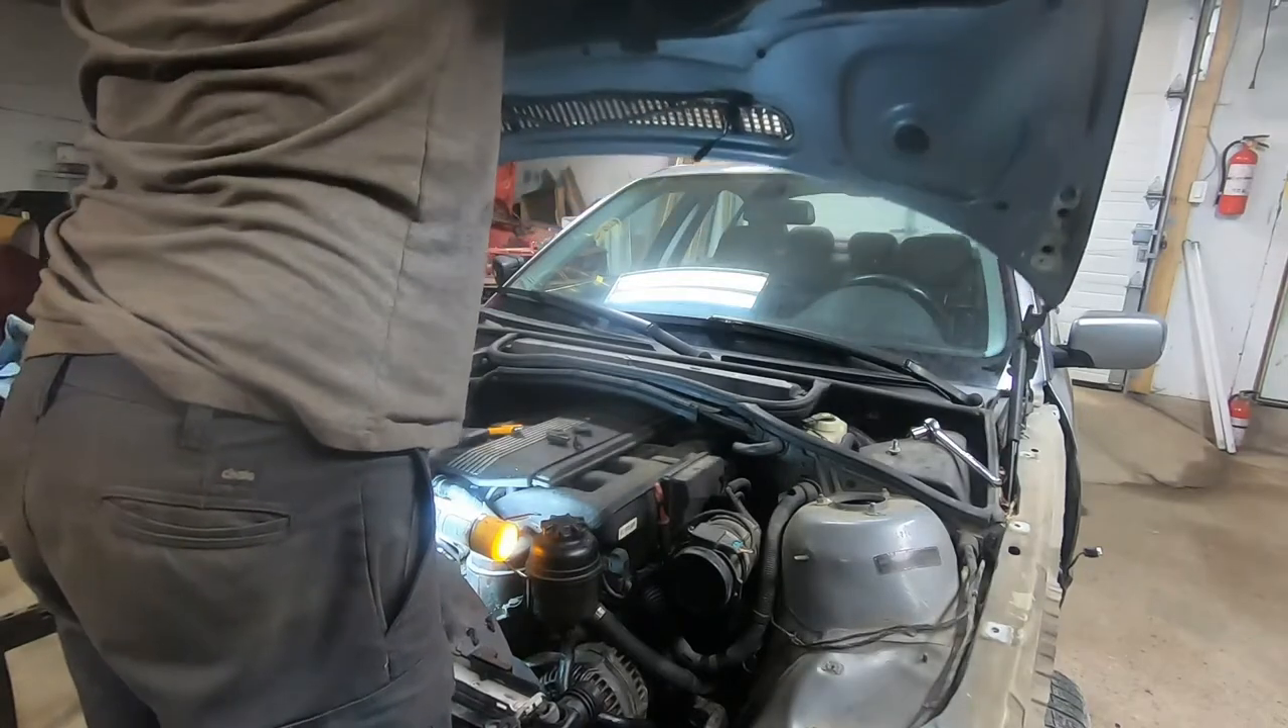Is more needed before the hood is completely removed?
Yes.